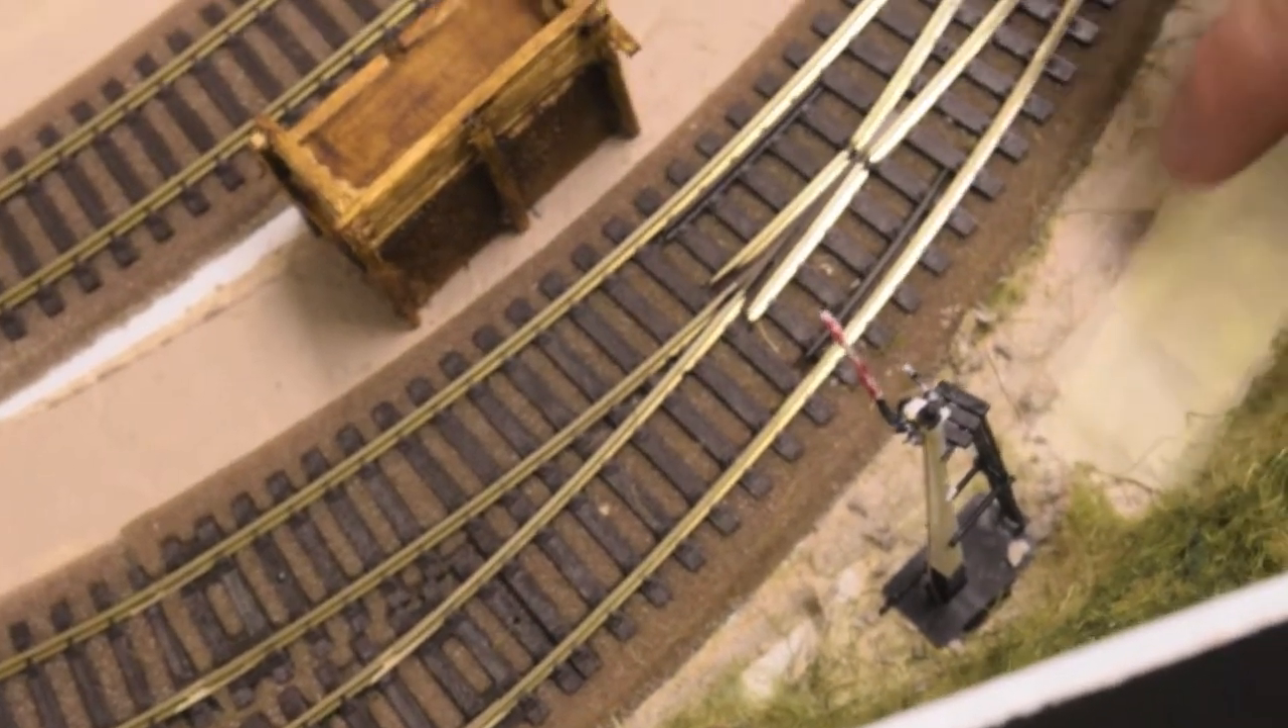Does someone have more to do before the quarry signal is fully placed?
No.